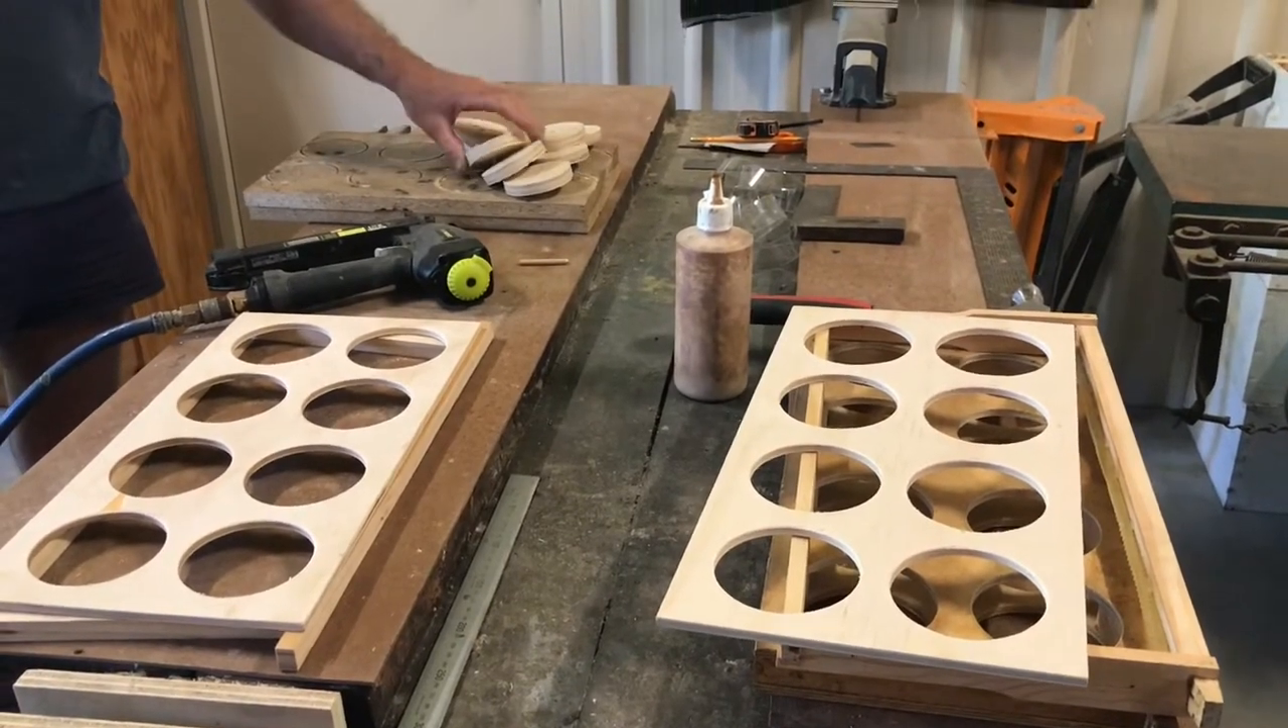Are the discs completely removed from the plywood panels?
Yes.